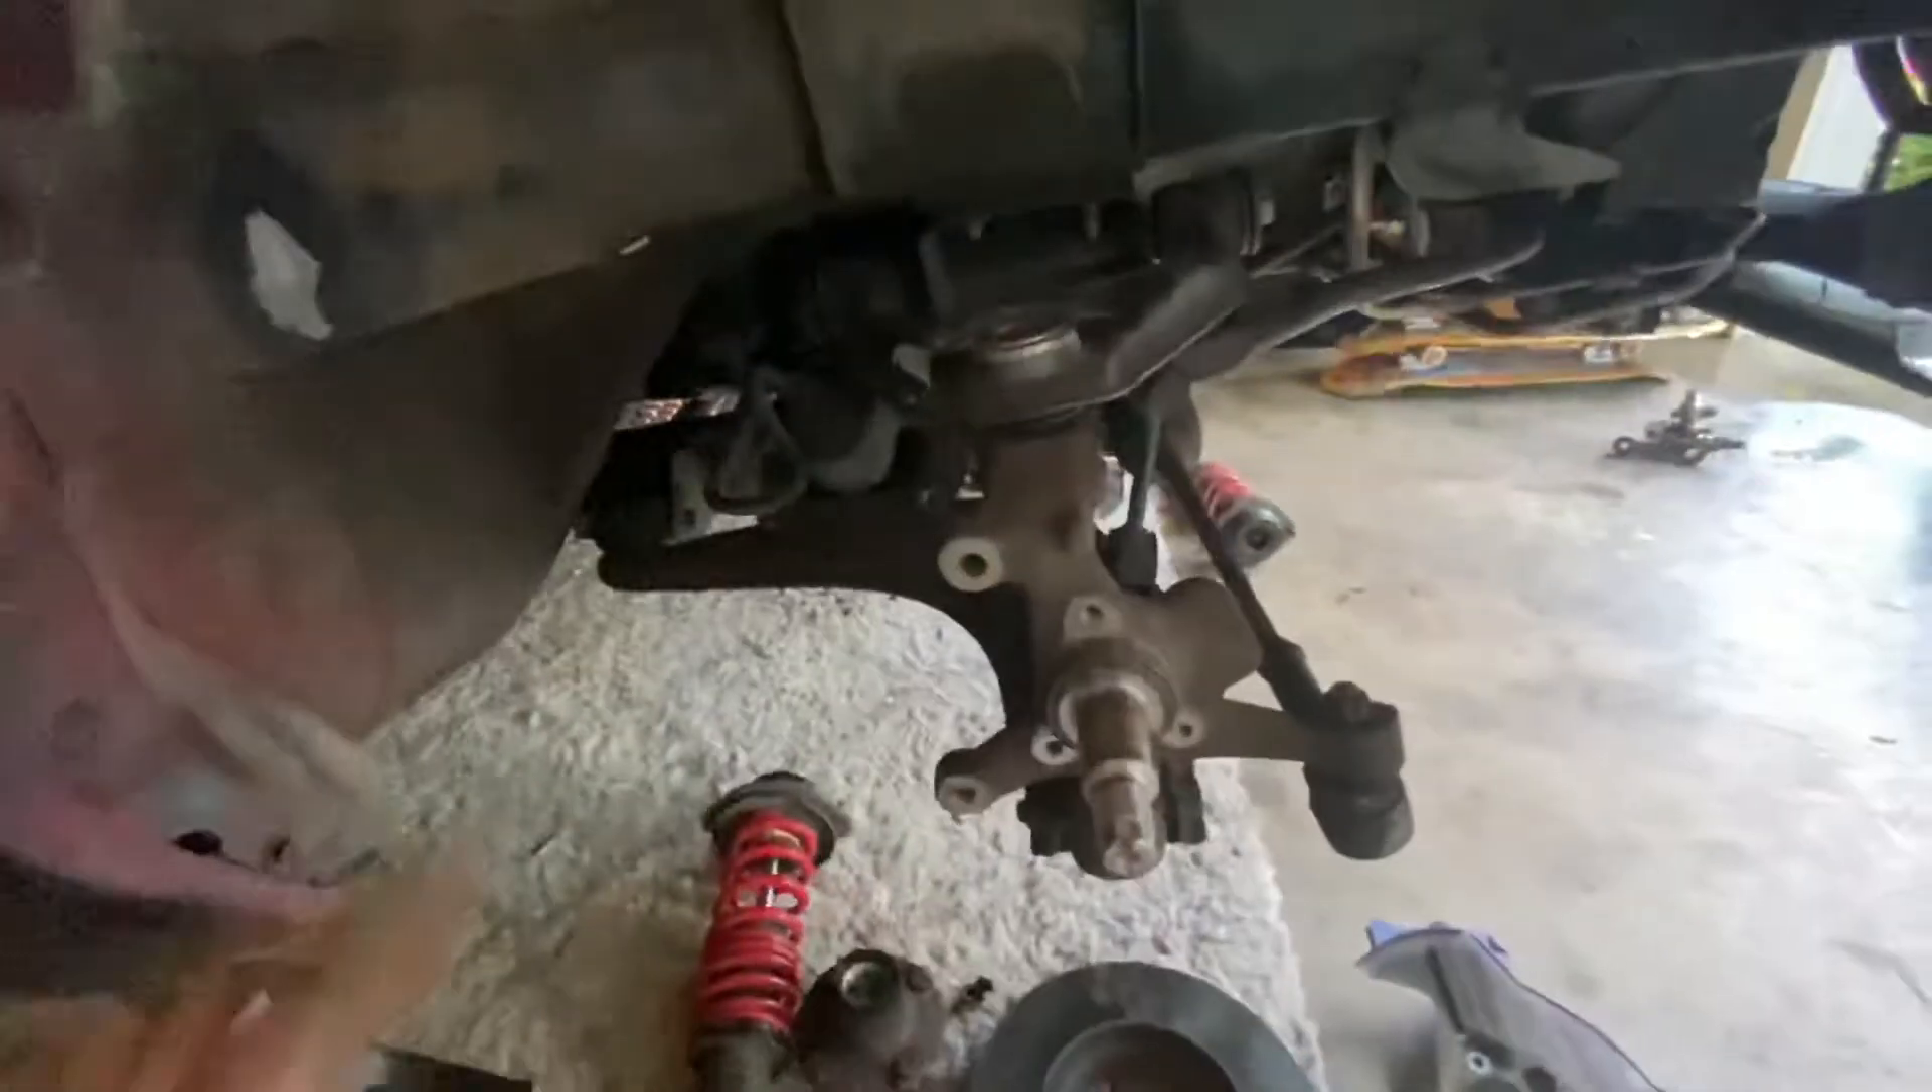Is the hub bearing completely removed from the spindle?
Yes.